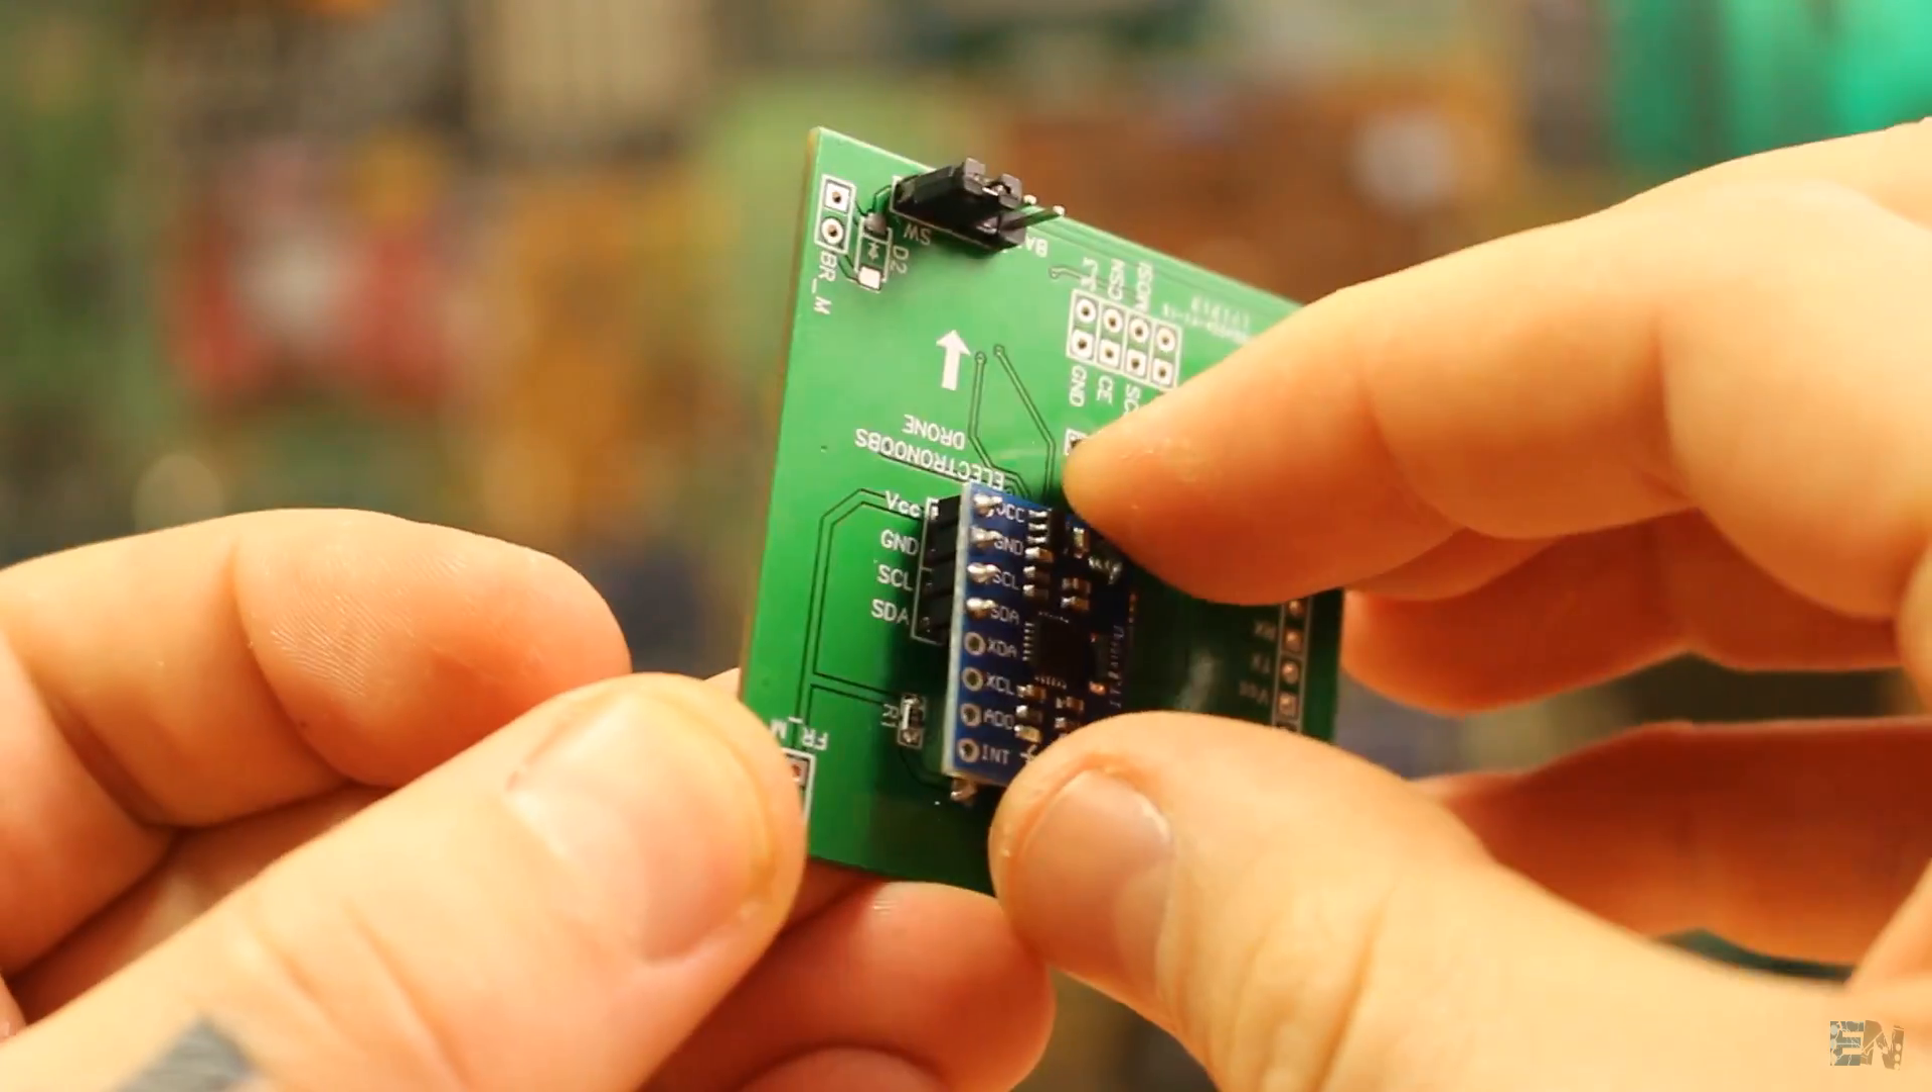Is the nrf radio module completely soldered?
No.